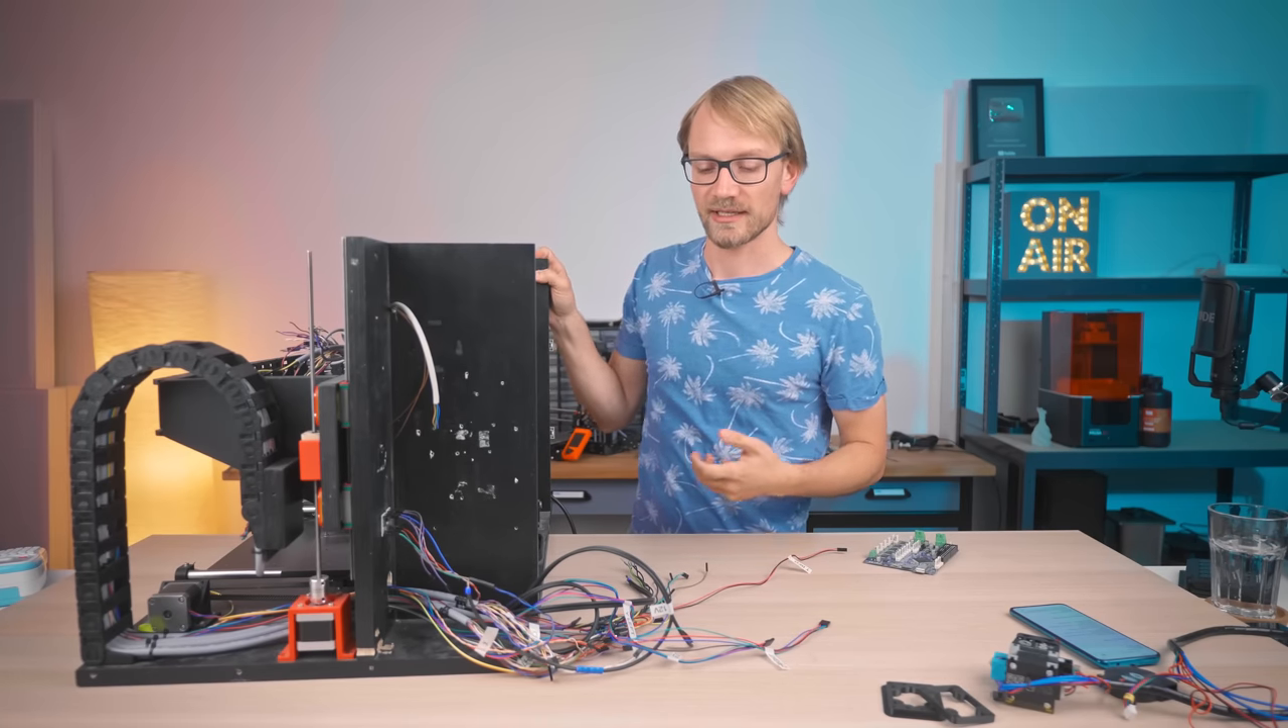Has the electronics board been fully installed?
No.